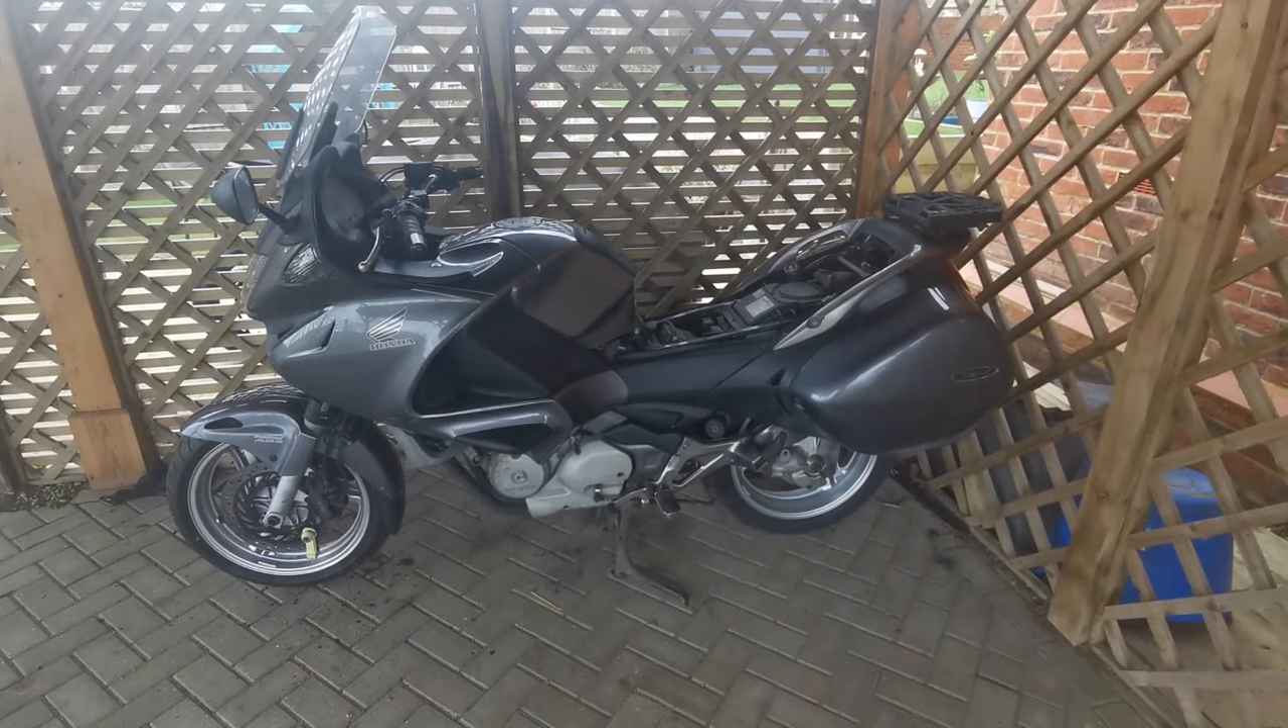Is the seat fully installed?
No.